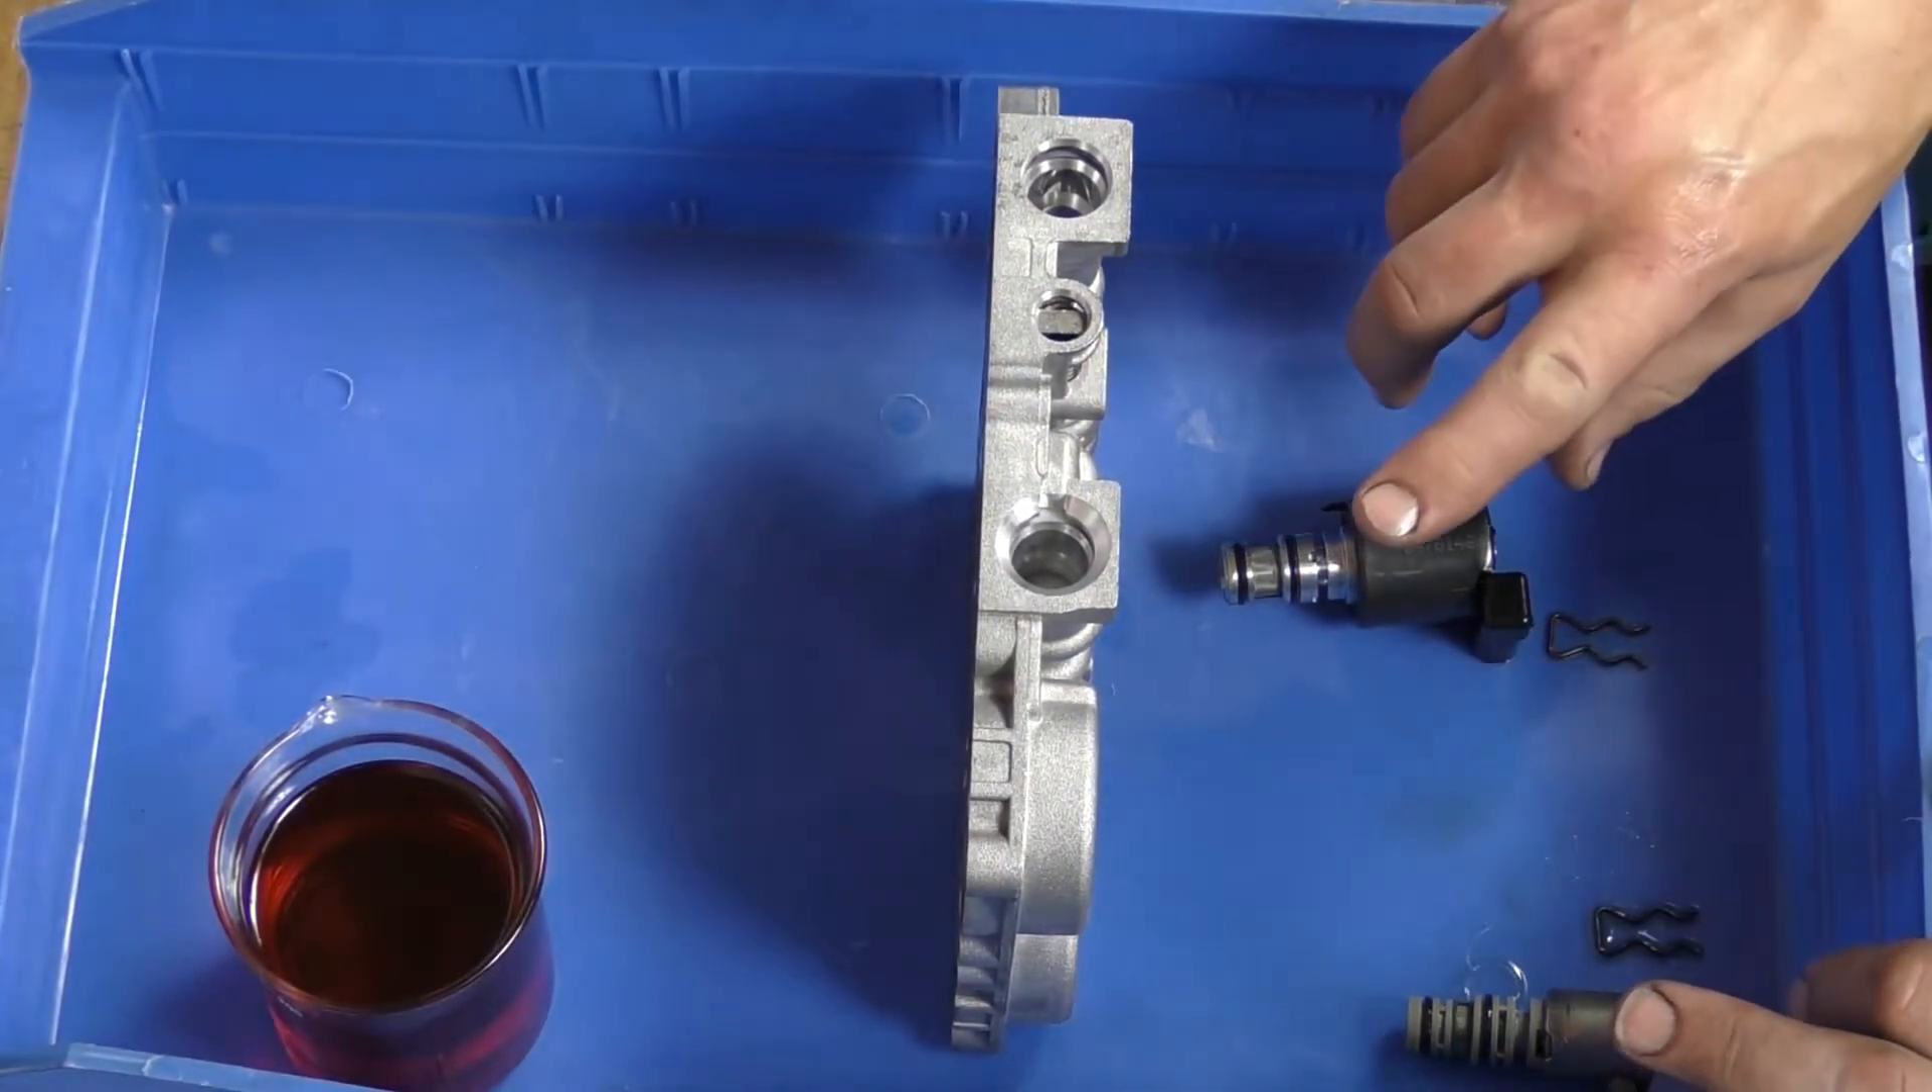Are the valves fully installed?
No.